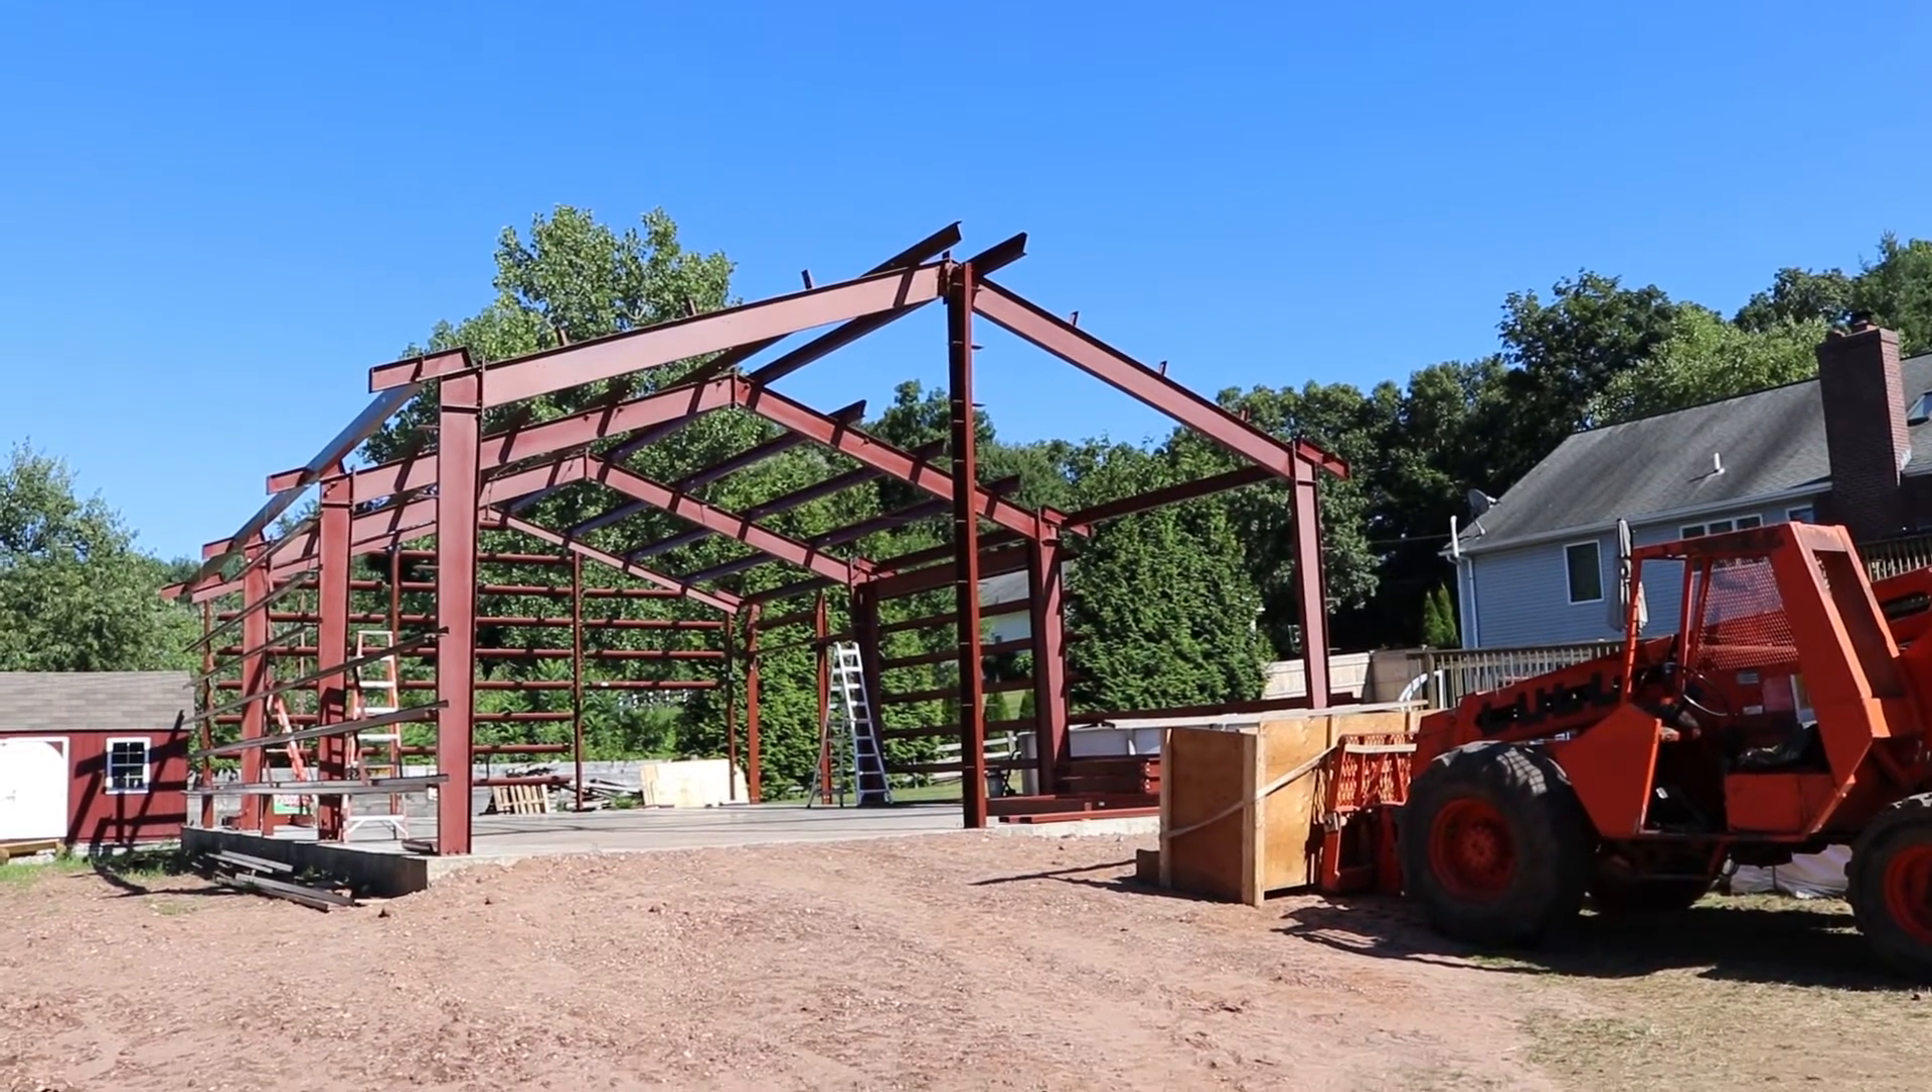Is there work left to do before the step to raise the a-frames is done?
No.